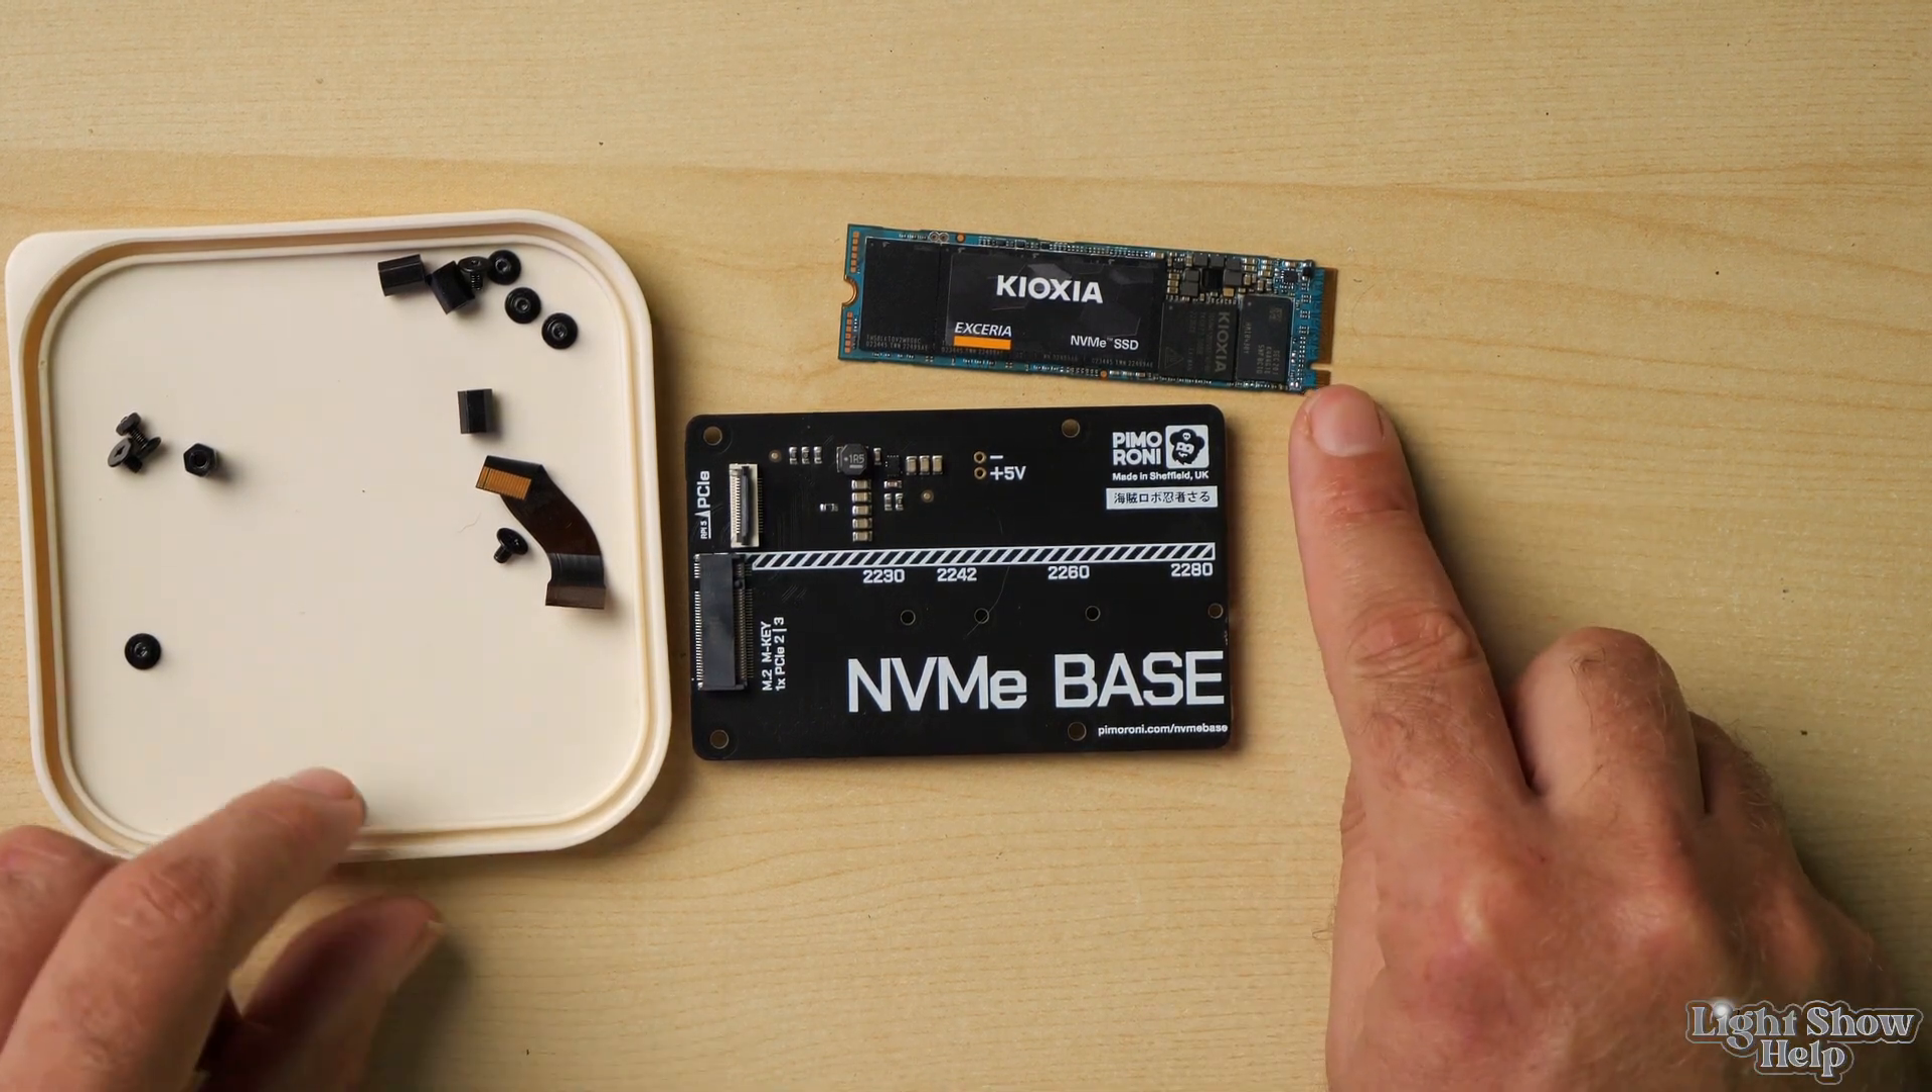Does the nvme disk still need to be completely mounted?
Yes.